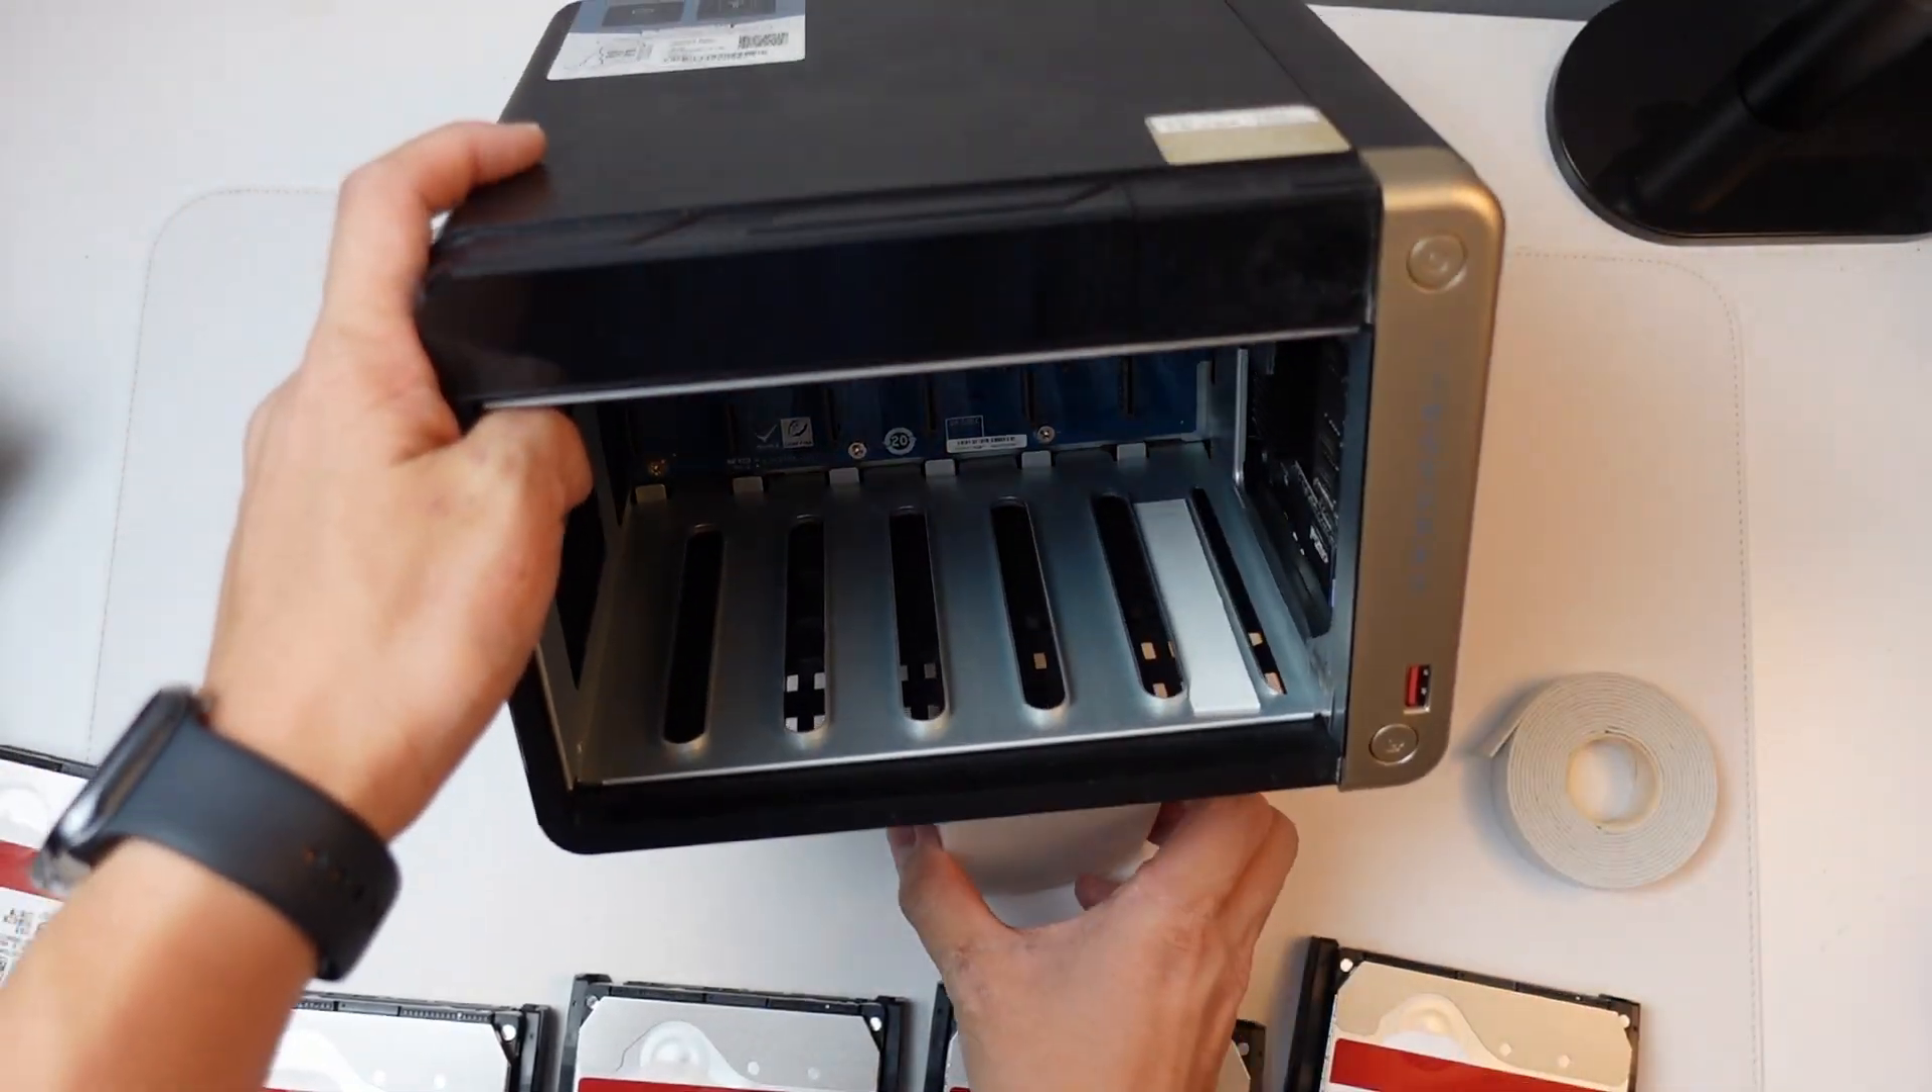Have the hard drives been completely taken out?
Yes.